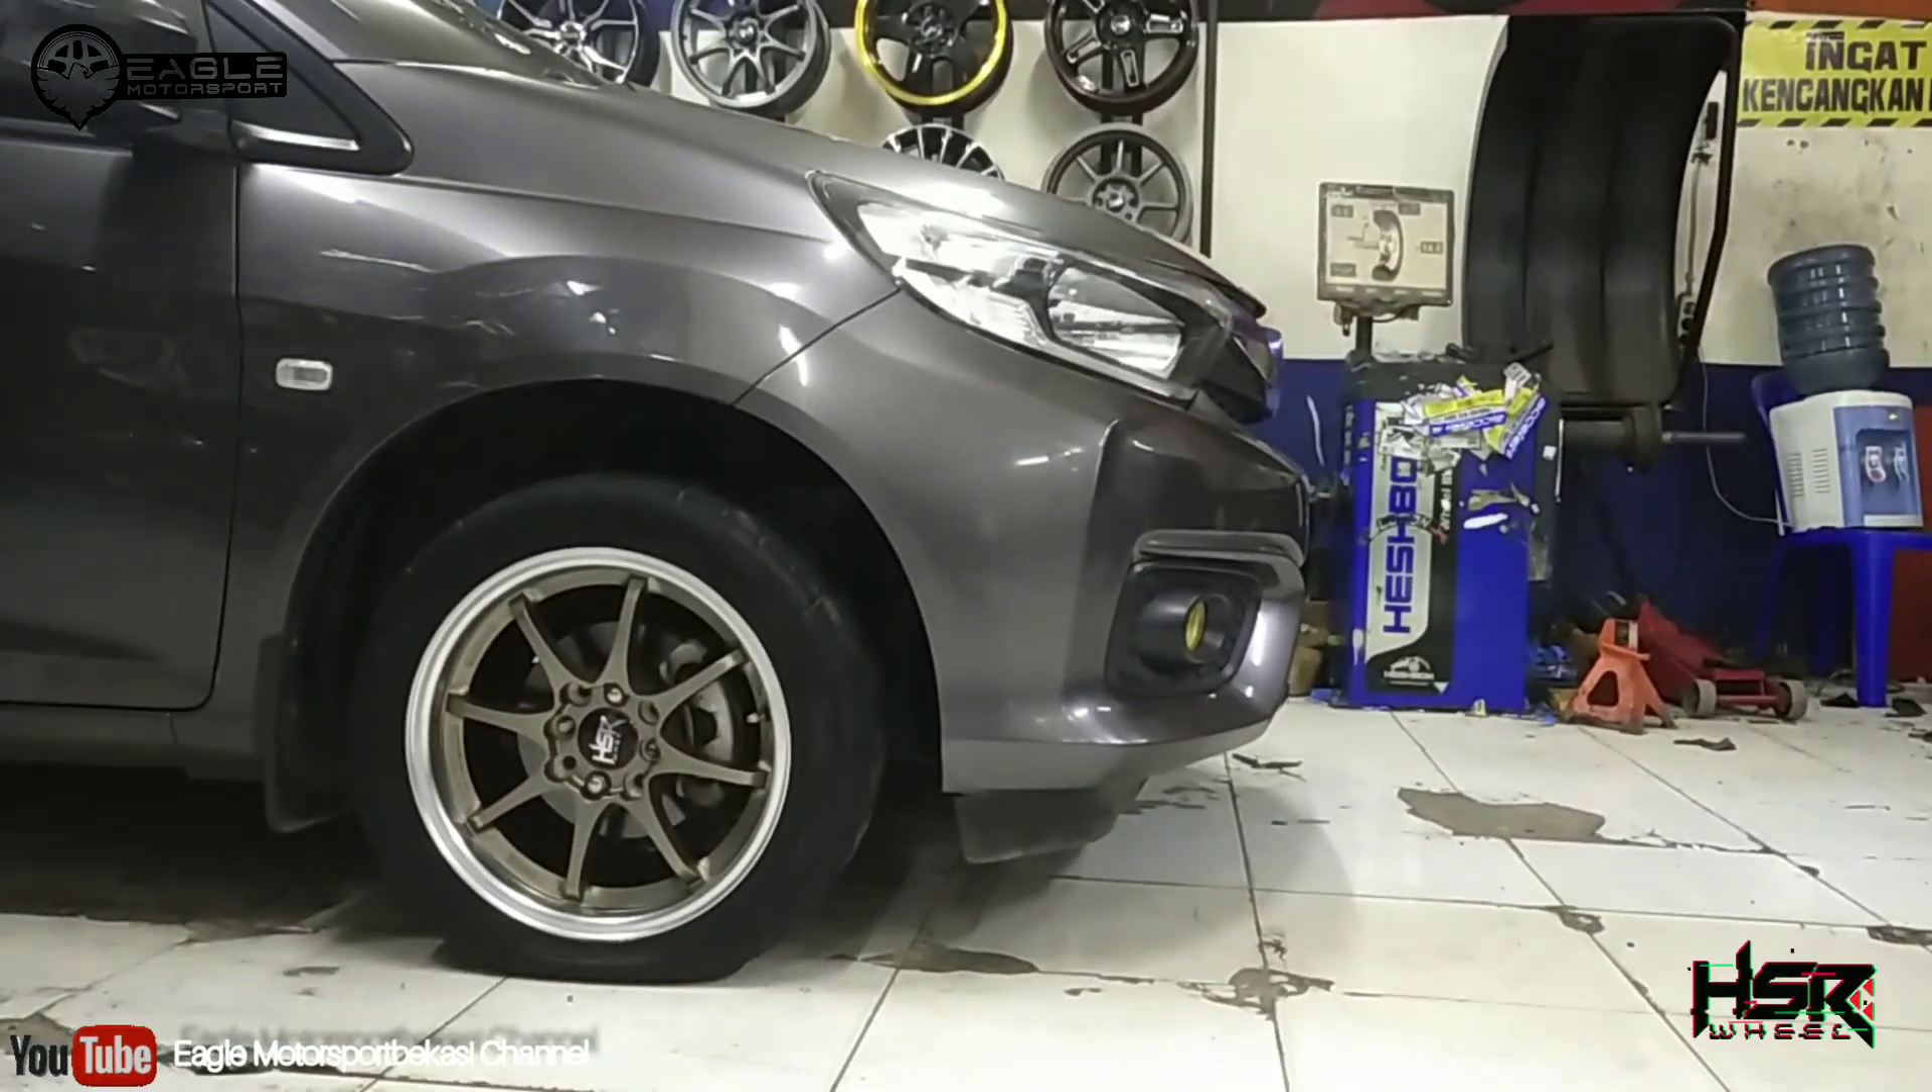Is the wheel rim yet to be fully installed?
No.